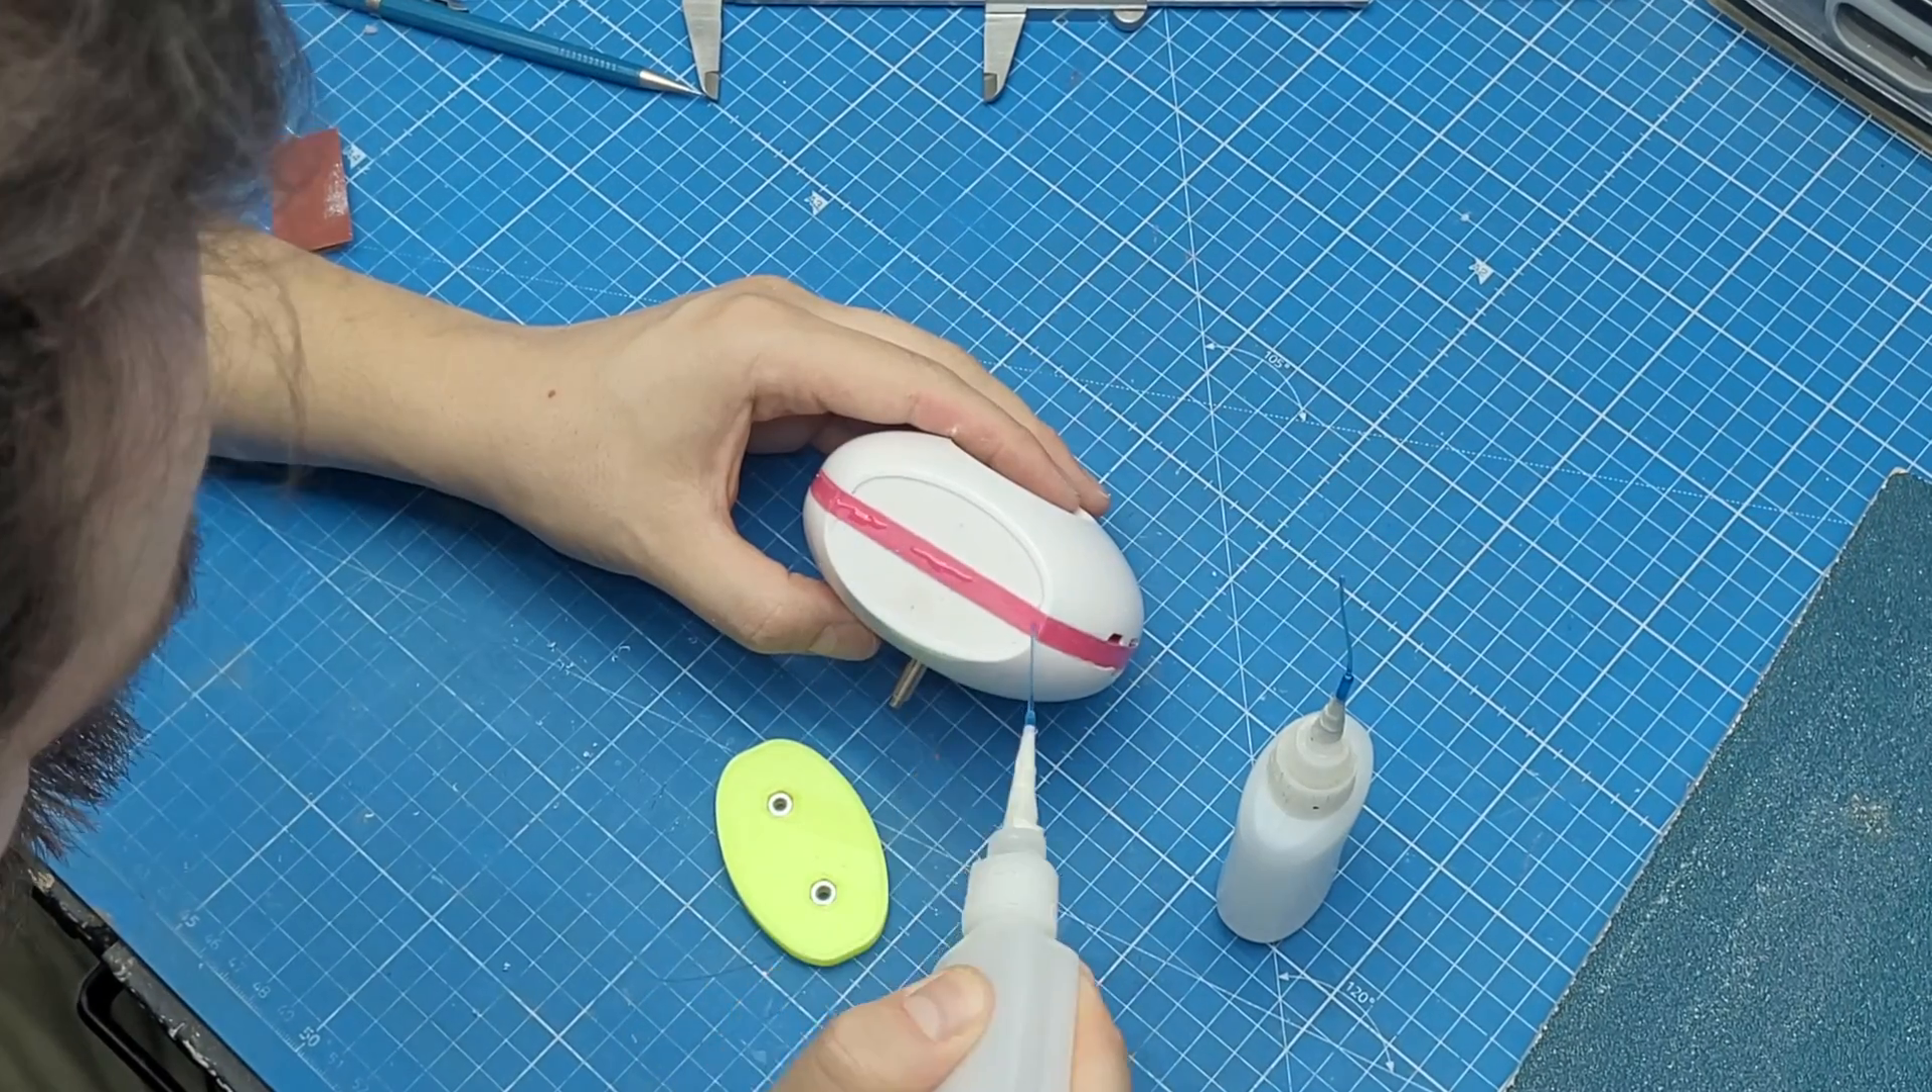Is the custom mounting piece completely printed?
Yes.